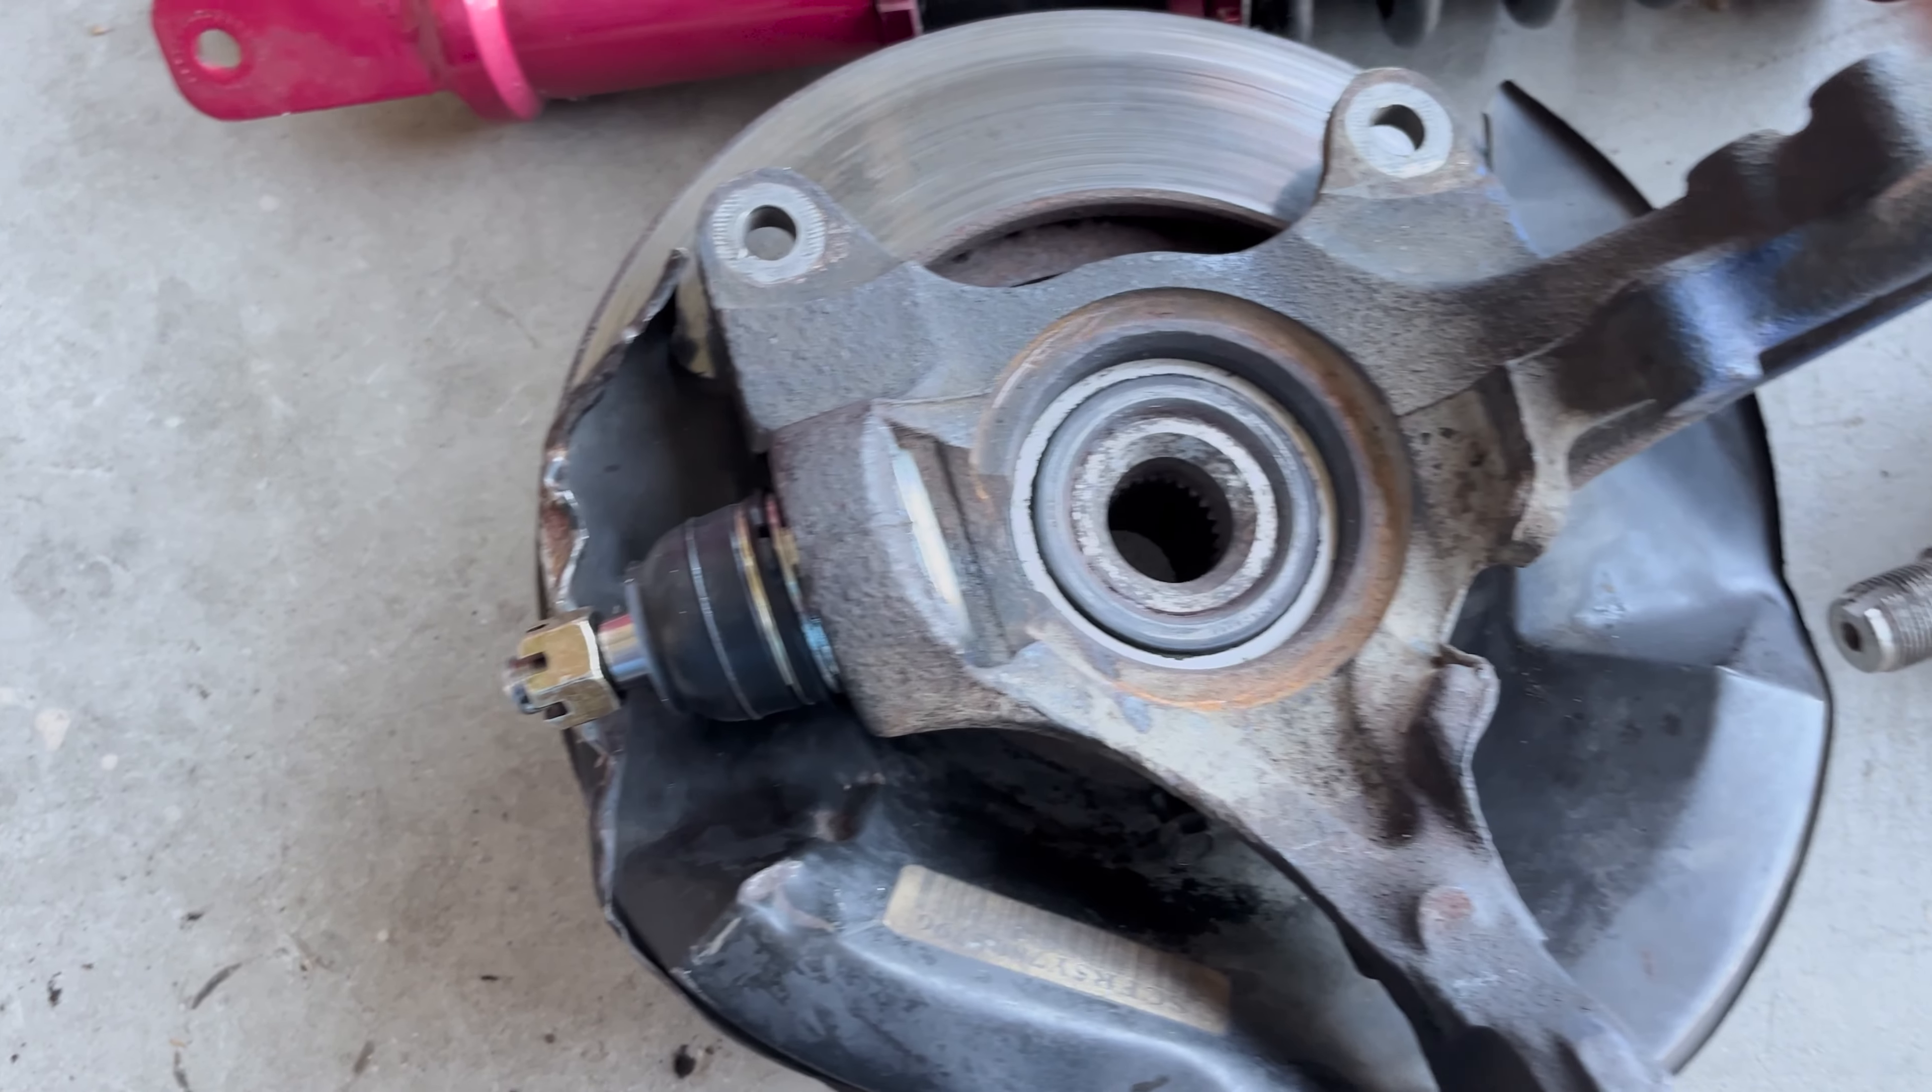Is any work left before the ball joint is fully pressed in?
No.